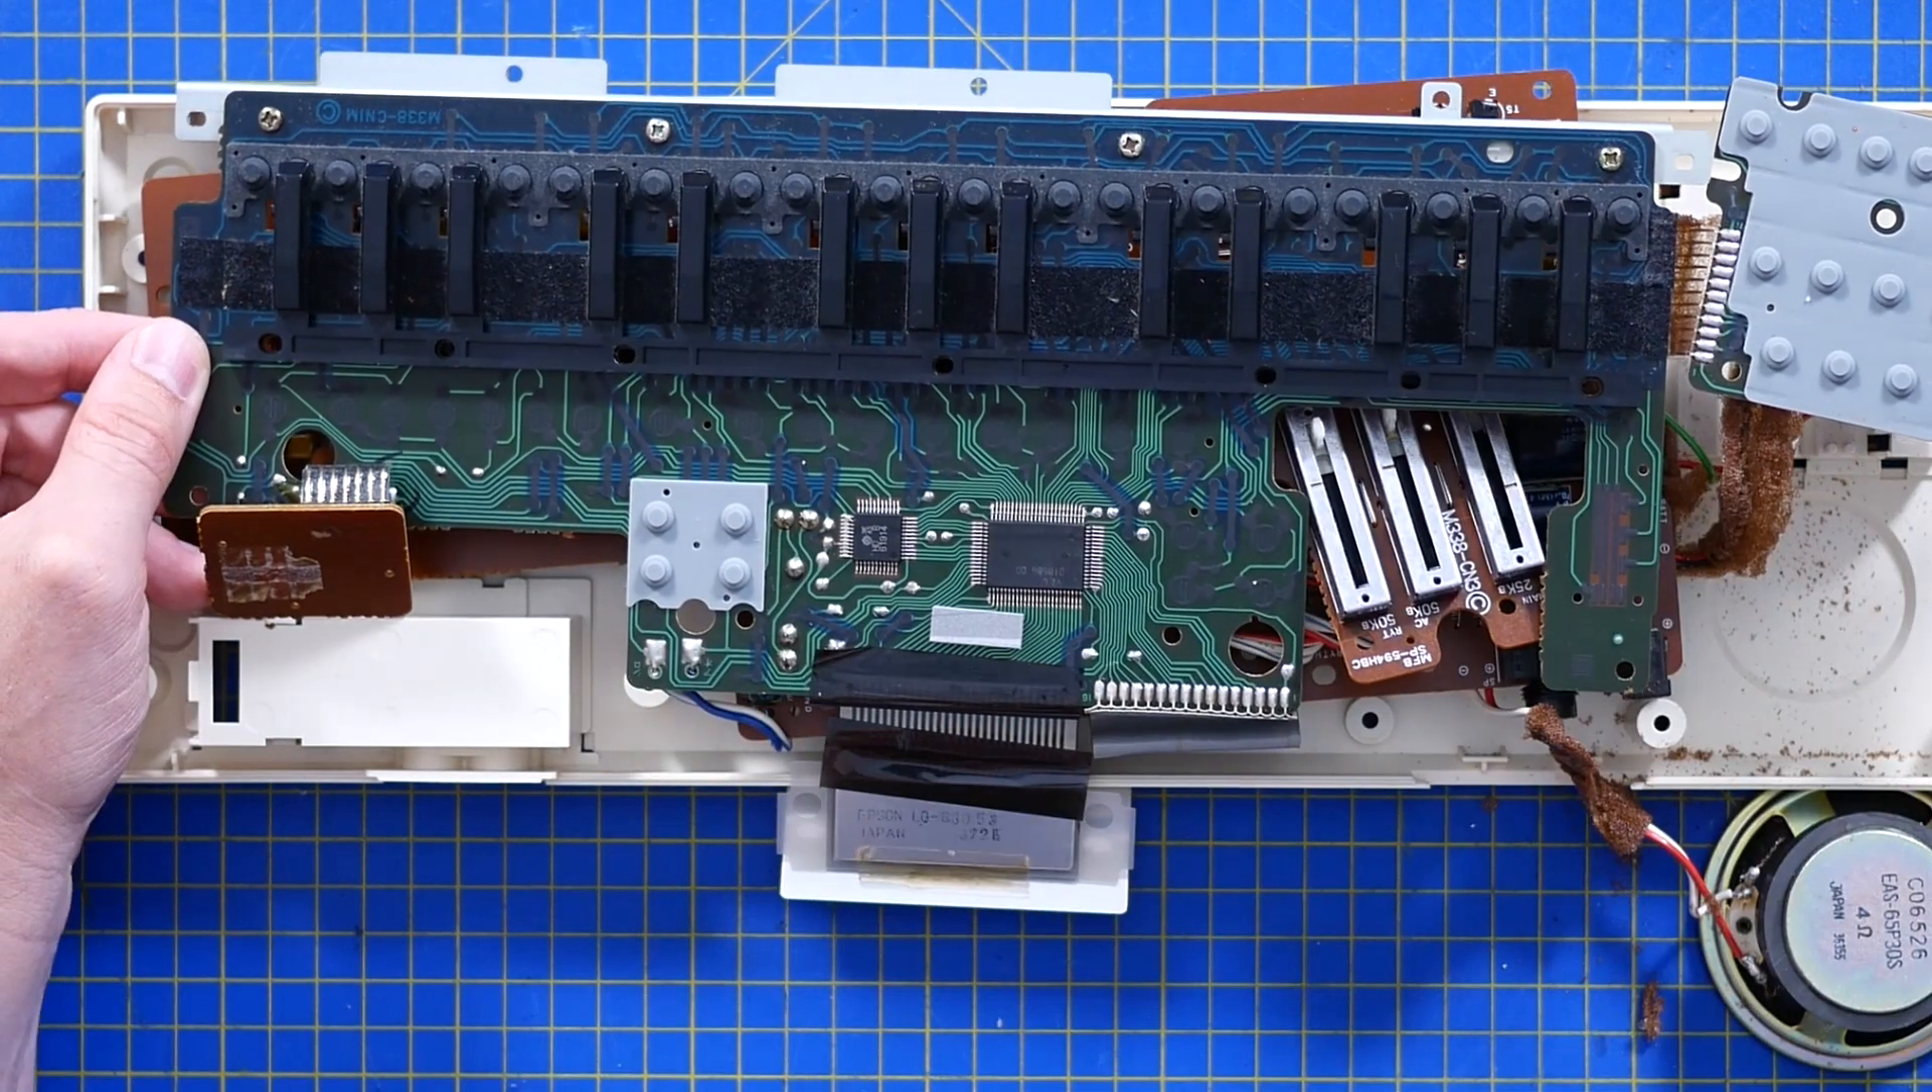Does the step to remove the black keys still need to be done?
Yes.